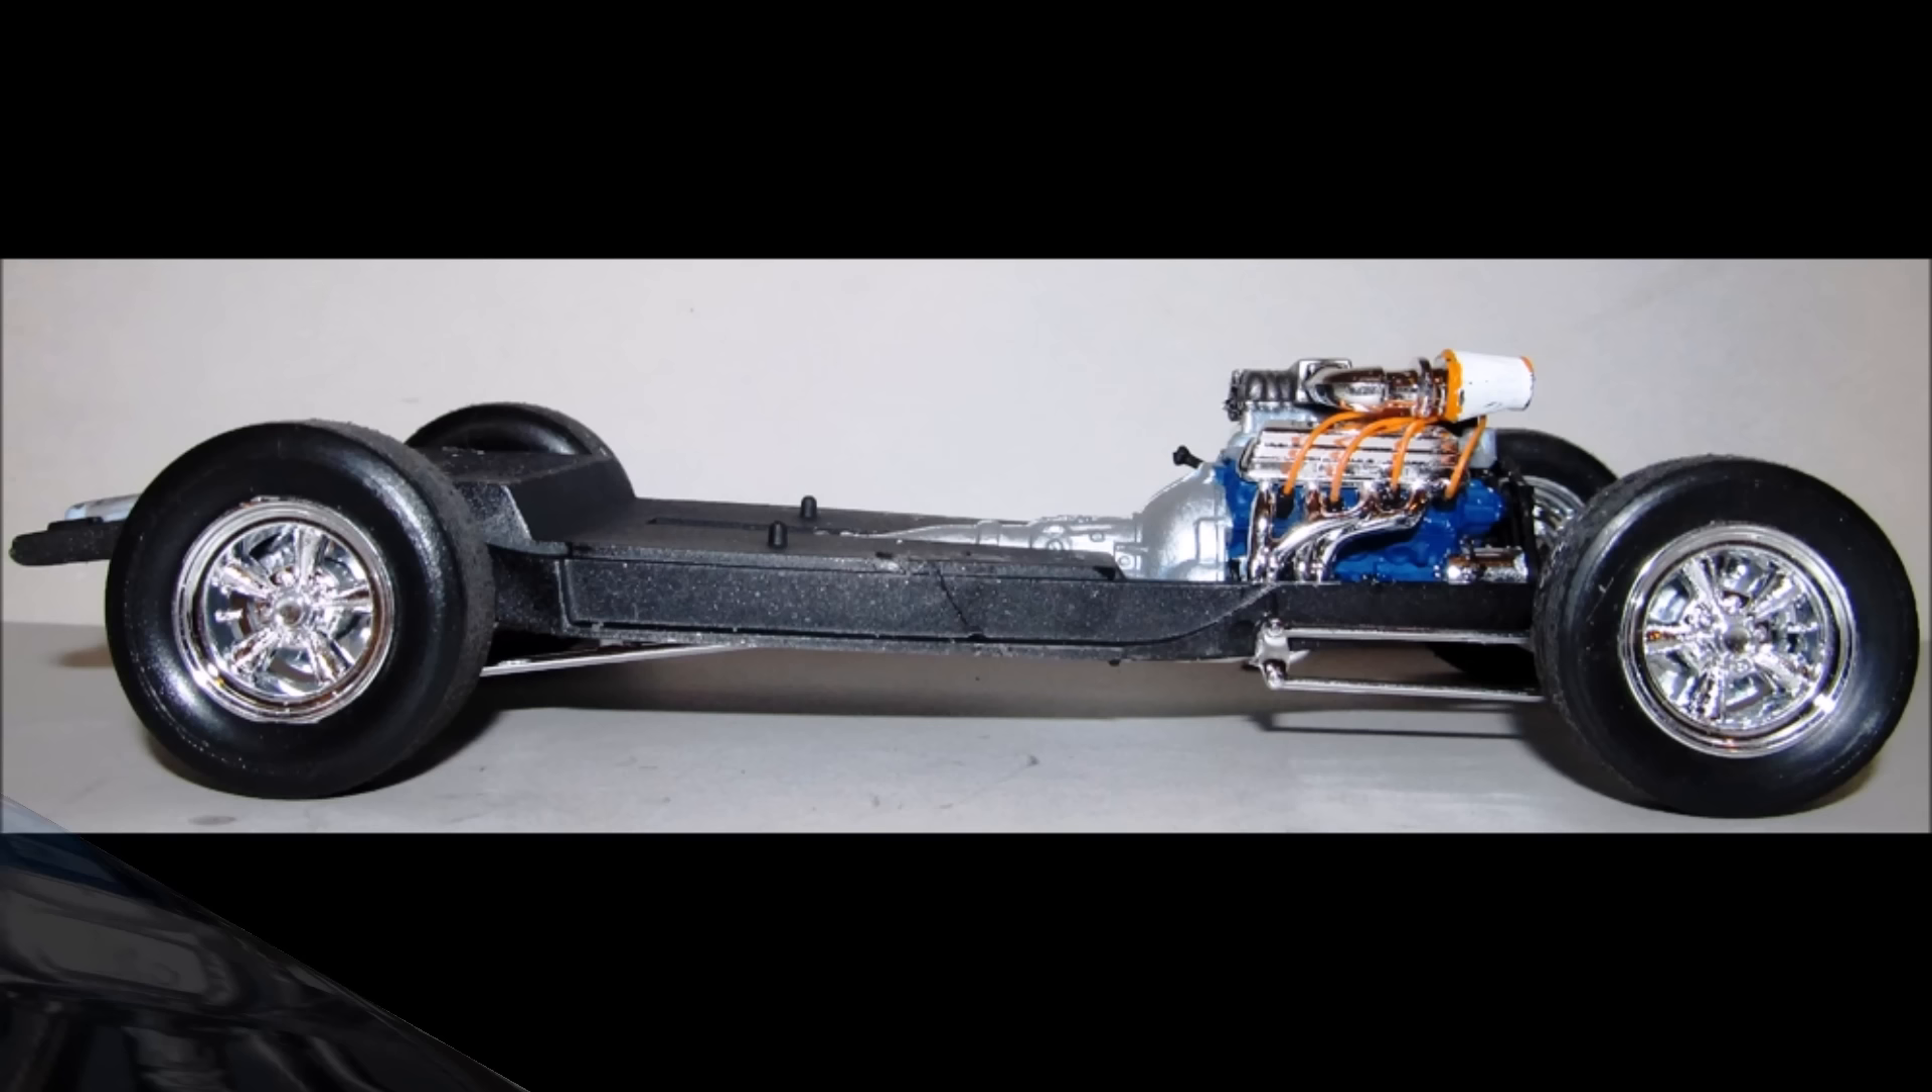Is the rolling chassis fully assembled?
Yes.